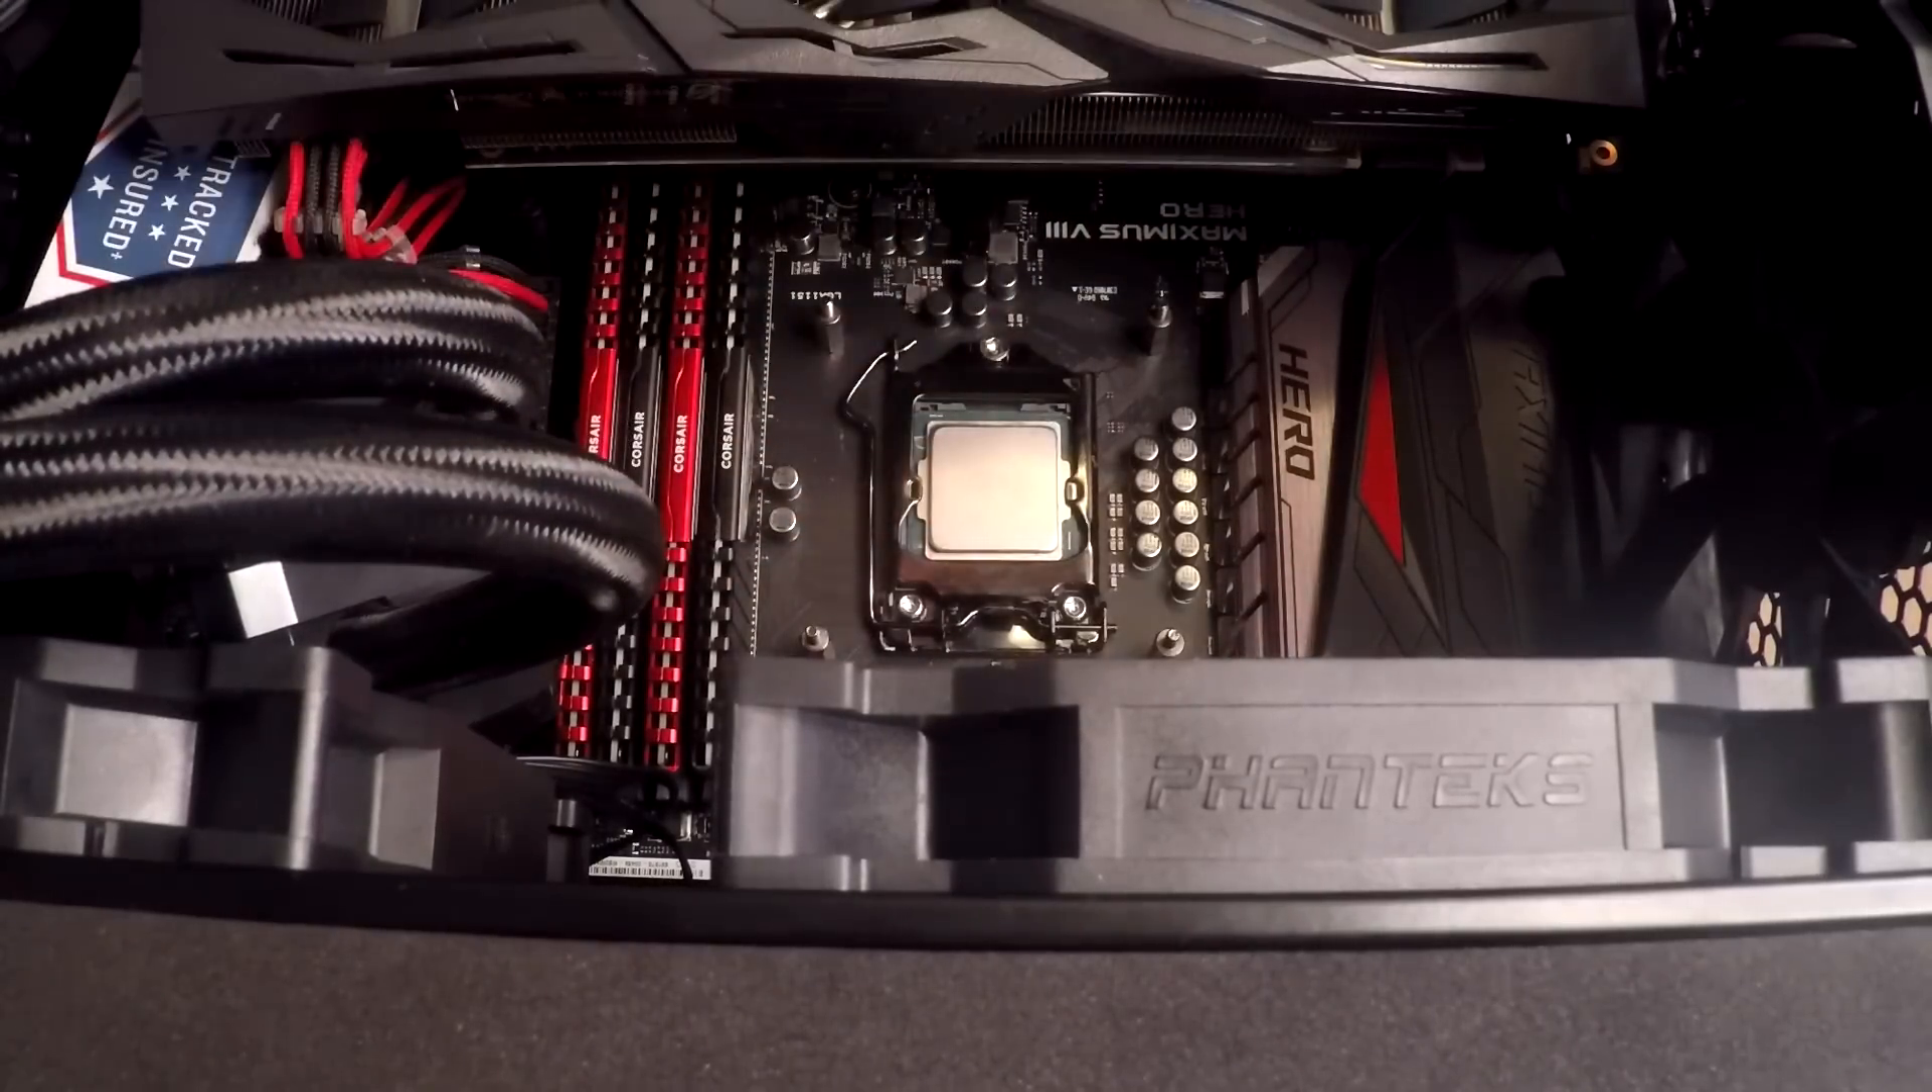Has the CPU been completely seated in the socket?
Yes.